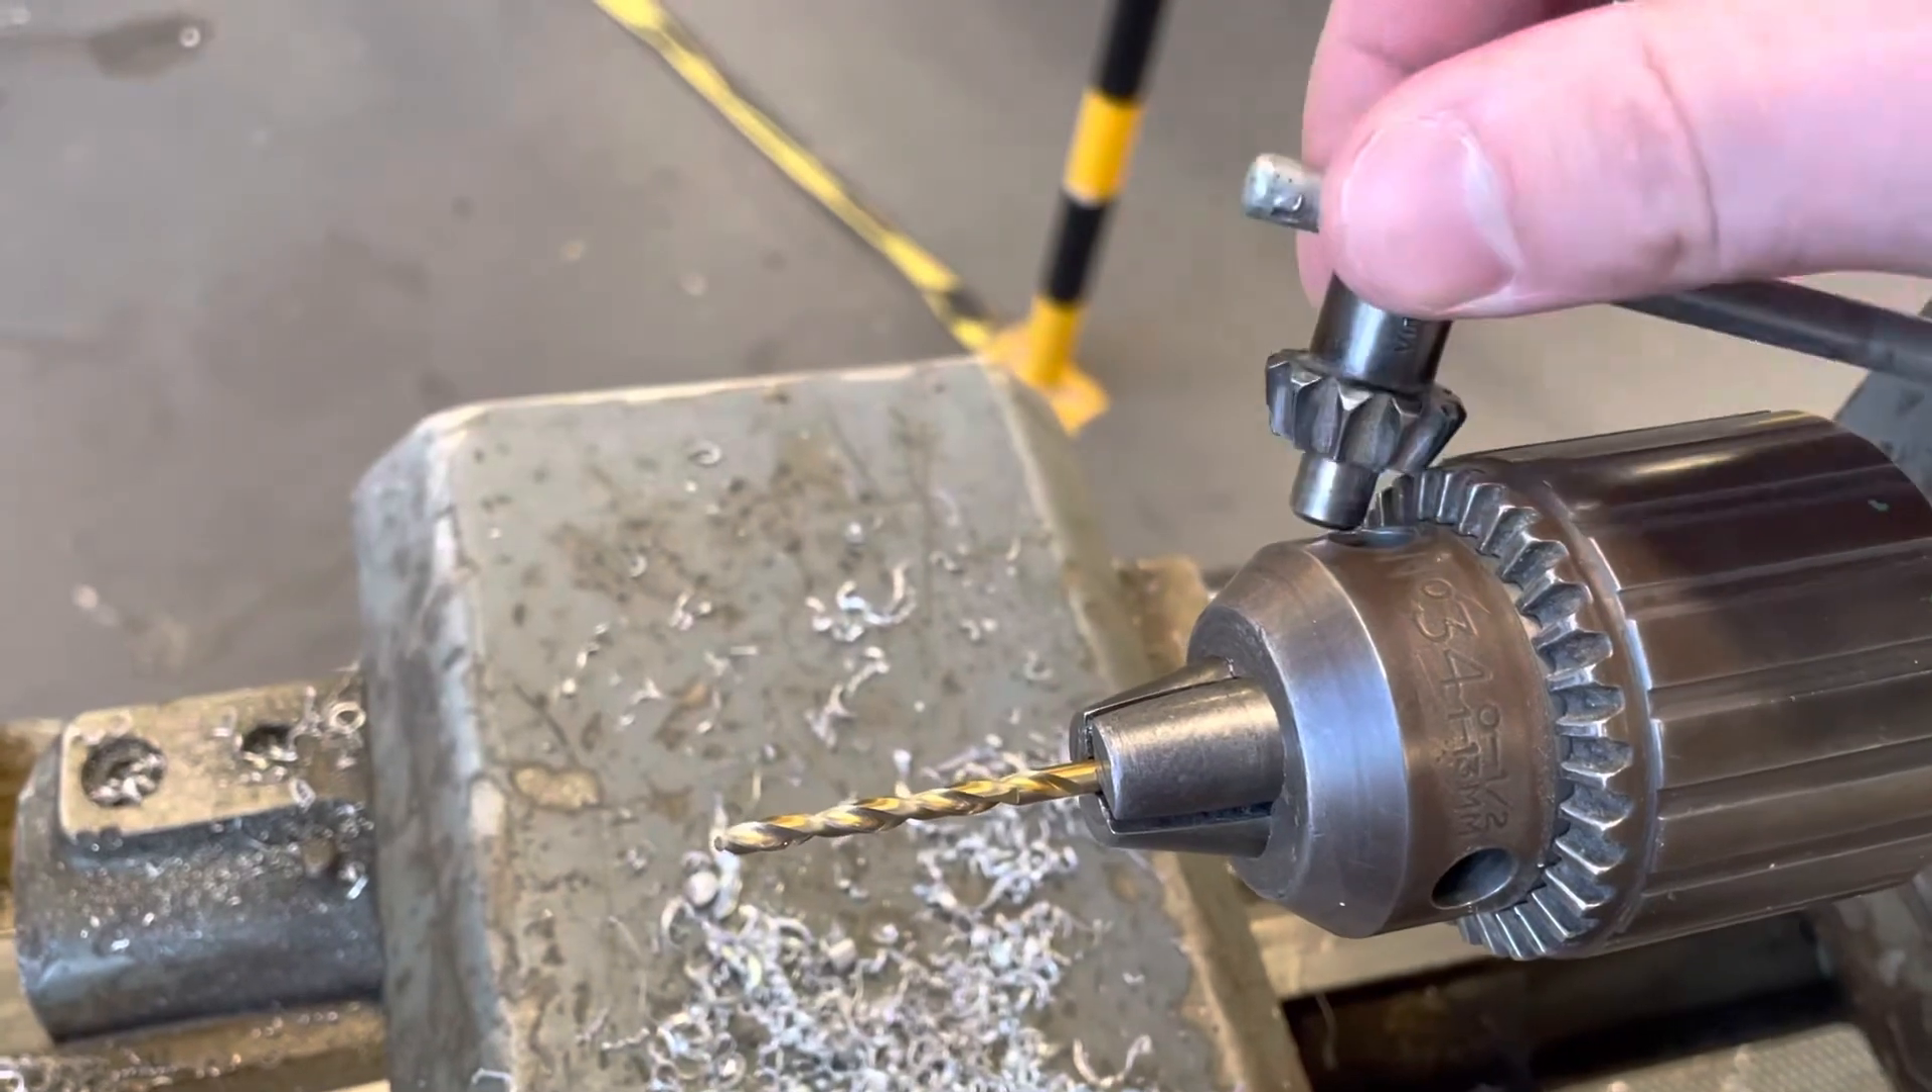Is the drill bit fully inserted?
Yes.